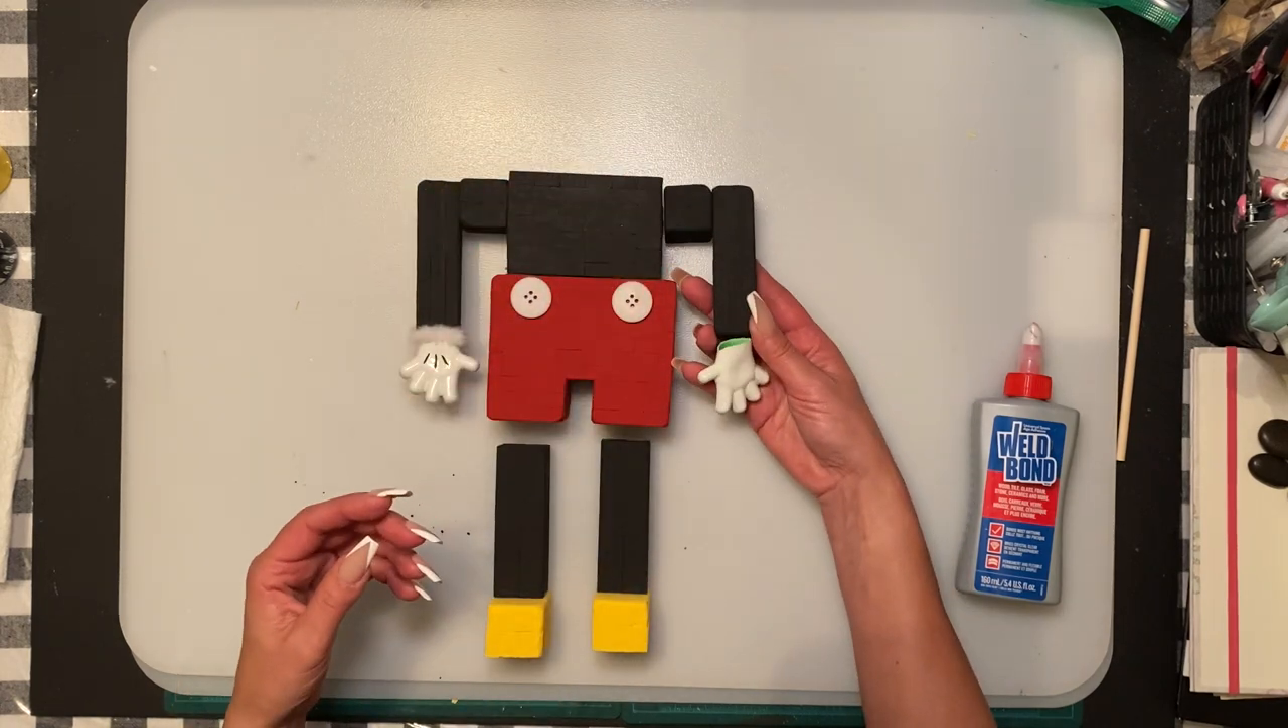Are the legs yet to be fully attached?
Yes.